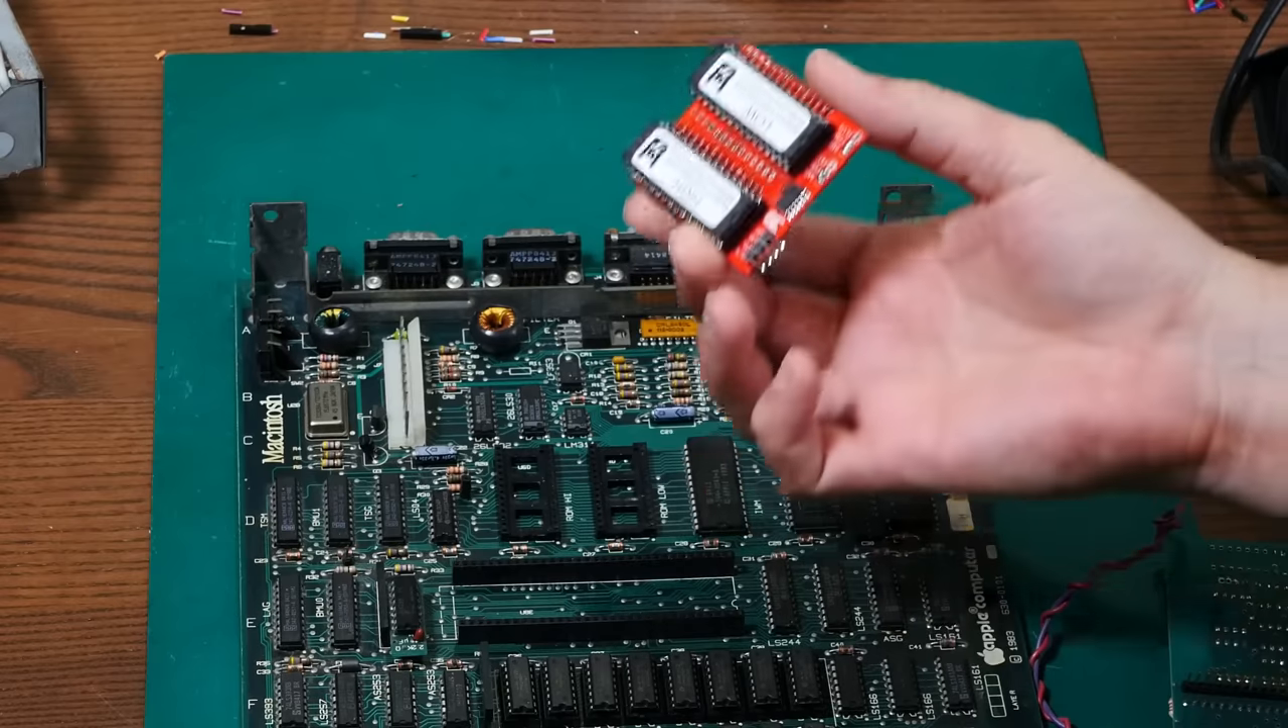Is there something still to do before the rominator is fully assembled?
No.